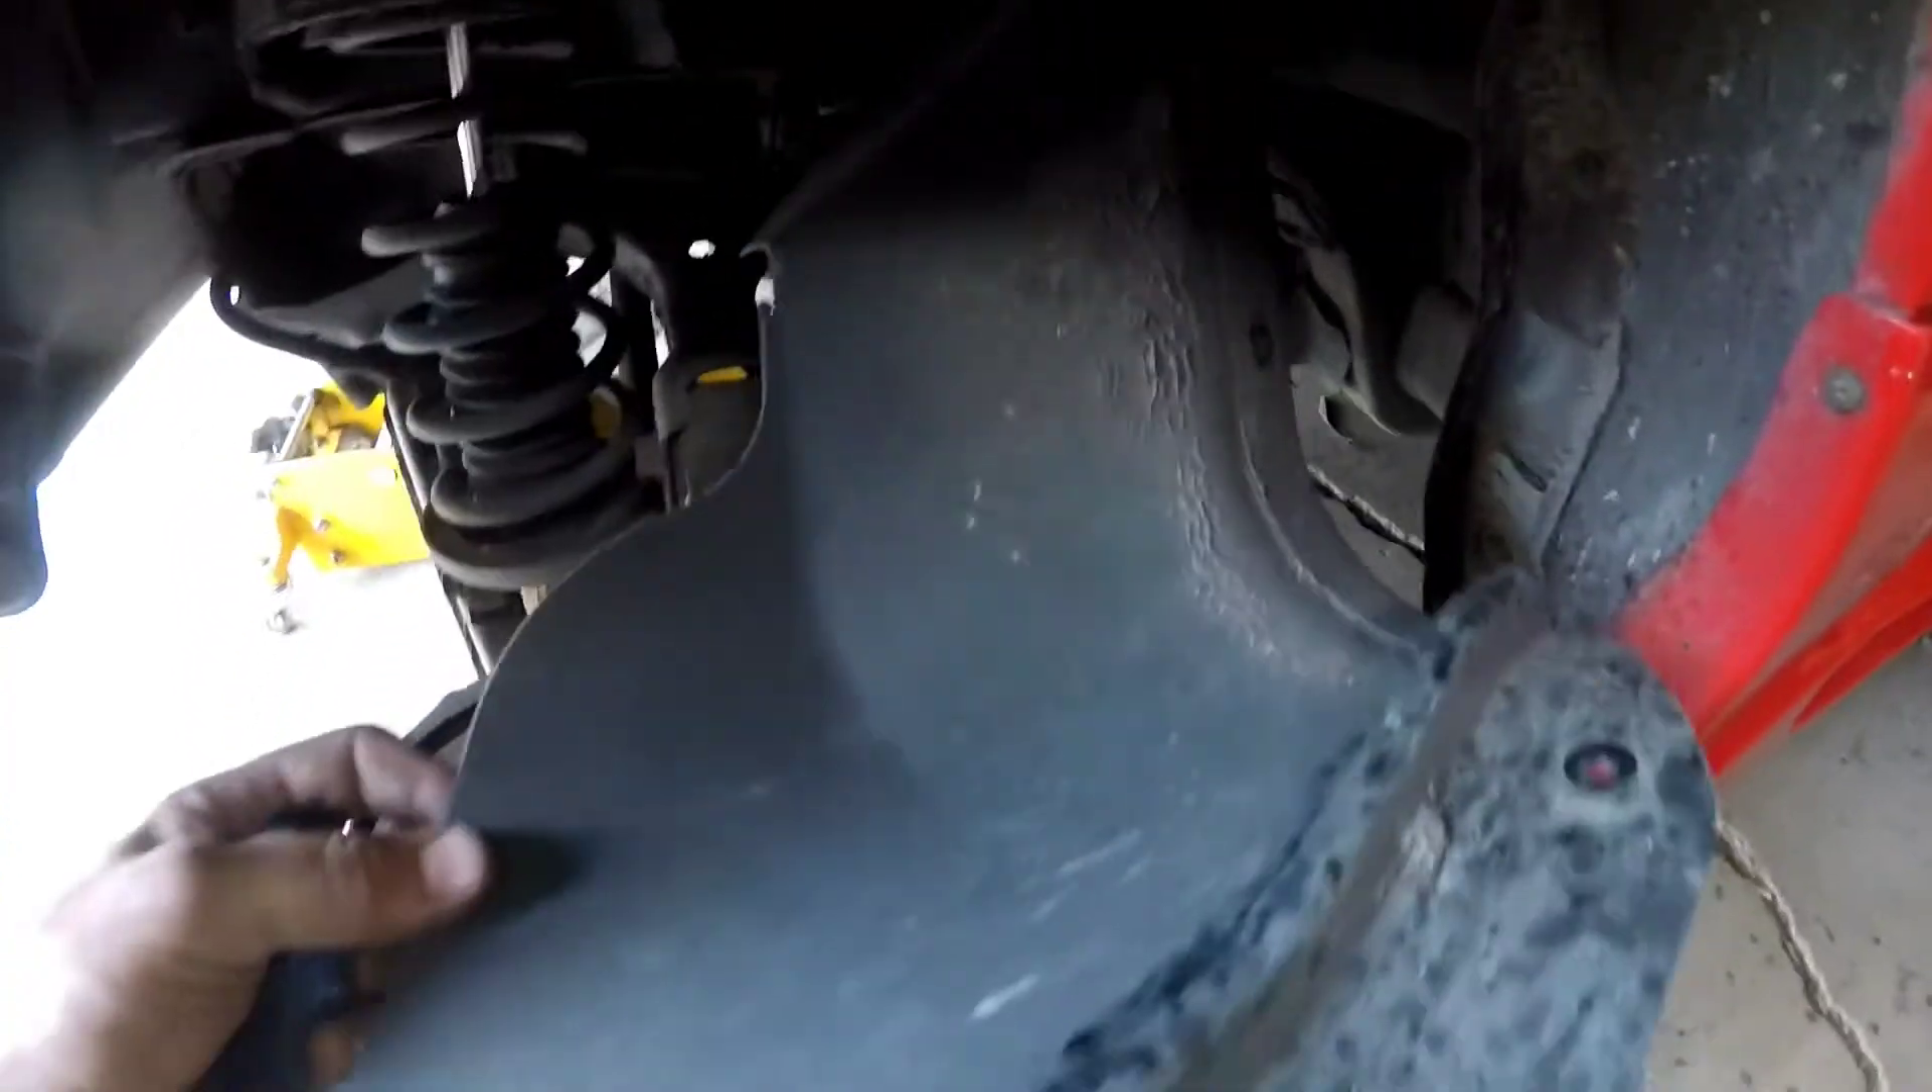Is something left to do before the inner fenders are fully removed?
Yes.